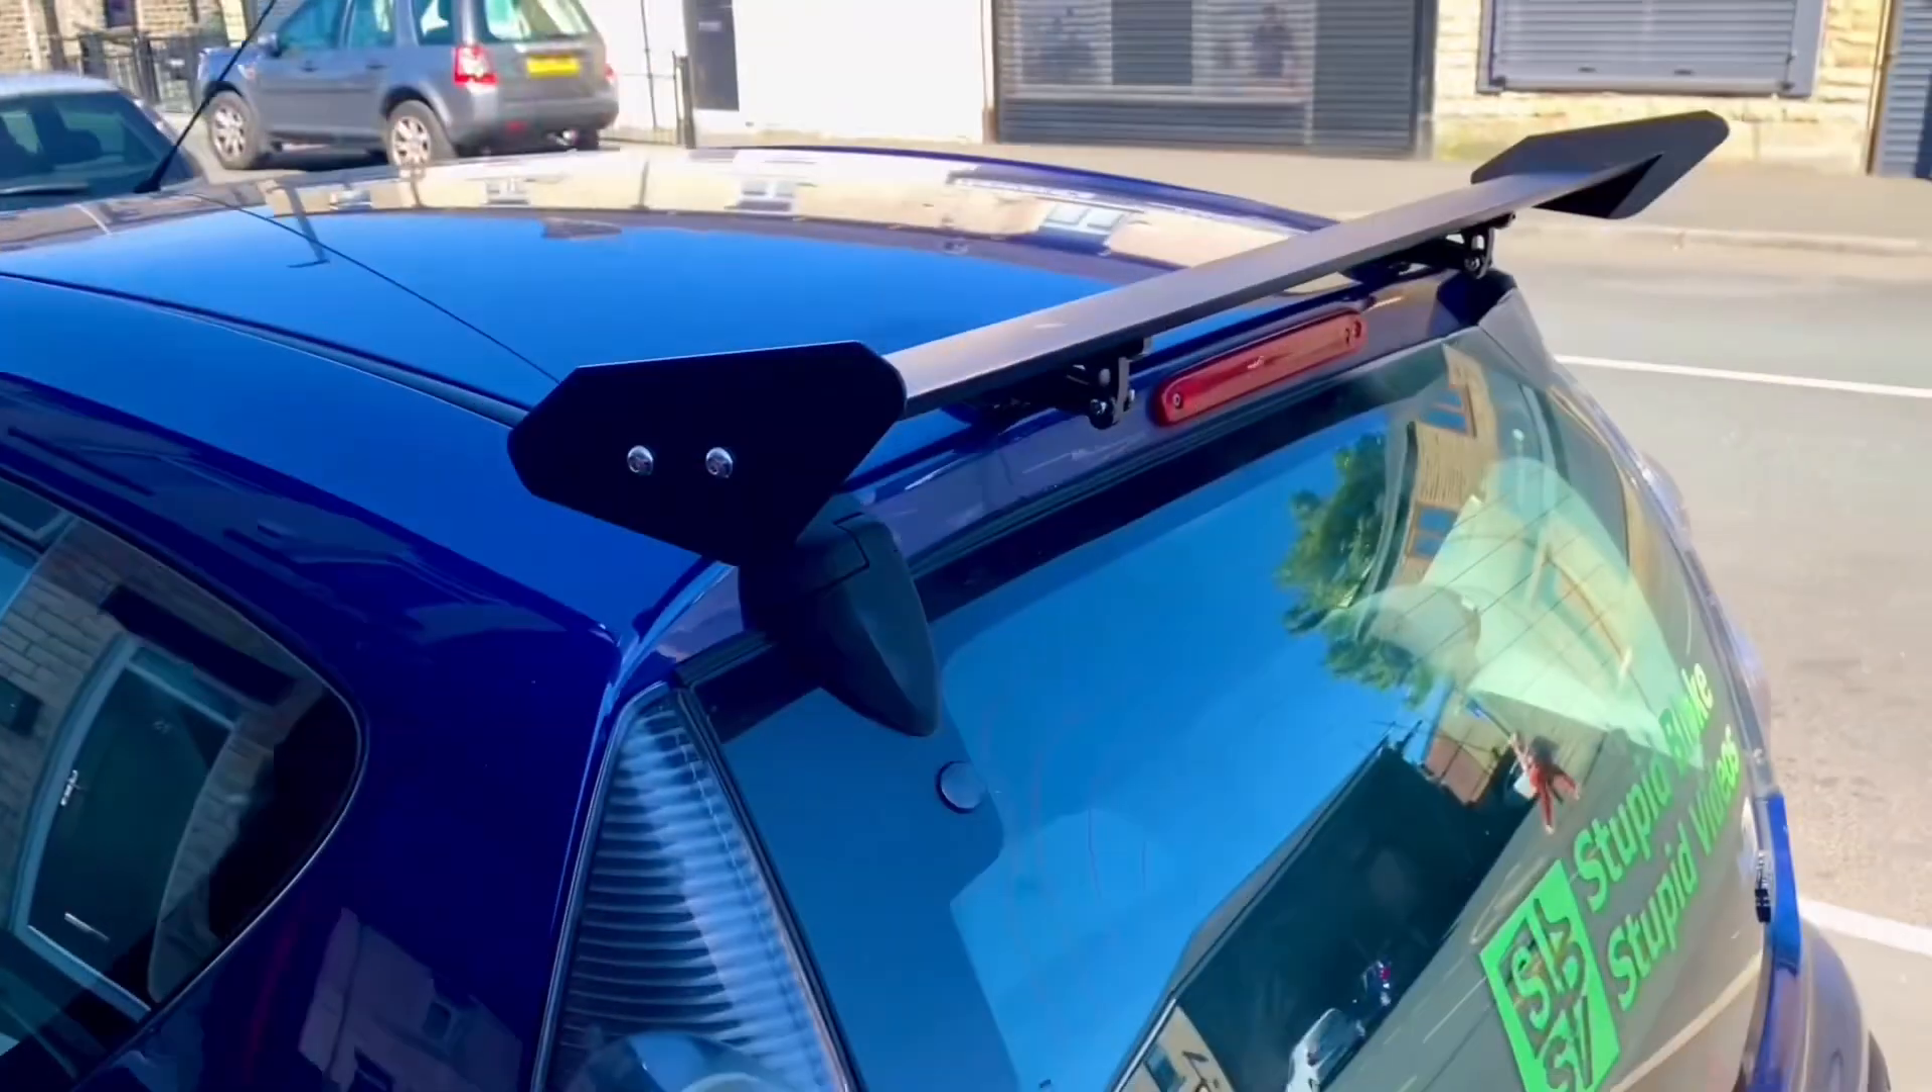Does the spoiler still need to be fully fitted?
No.